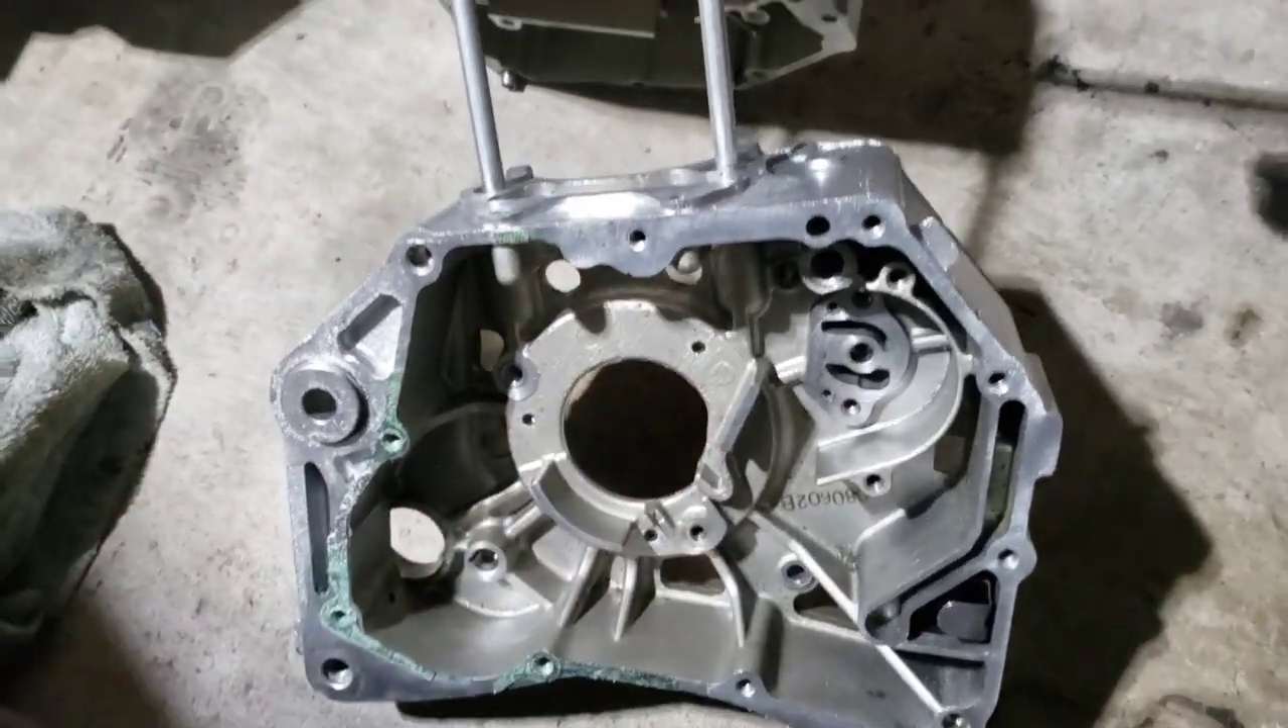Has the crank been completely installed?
No.